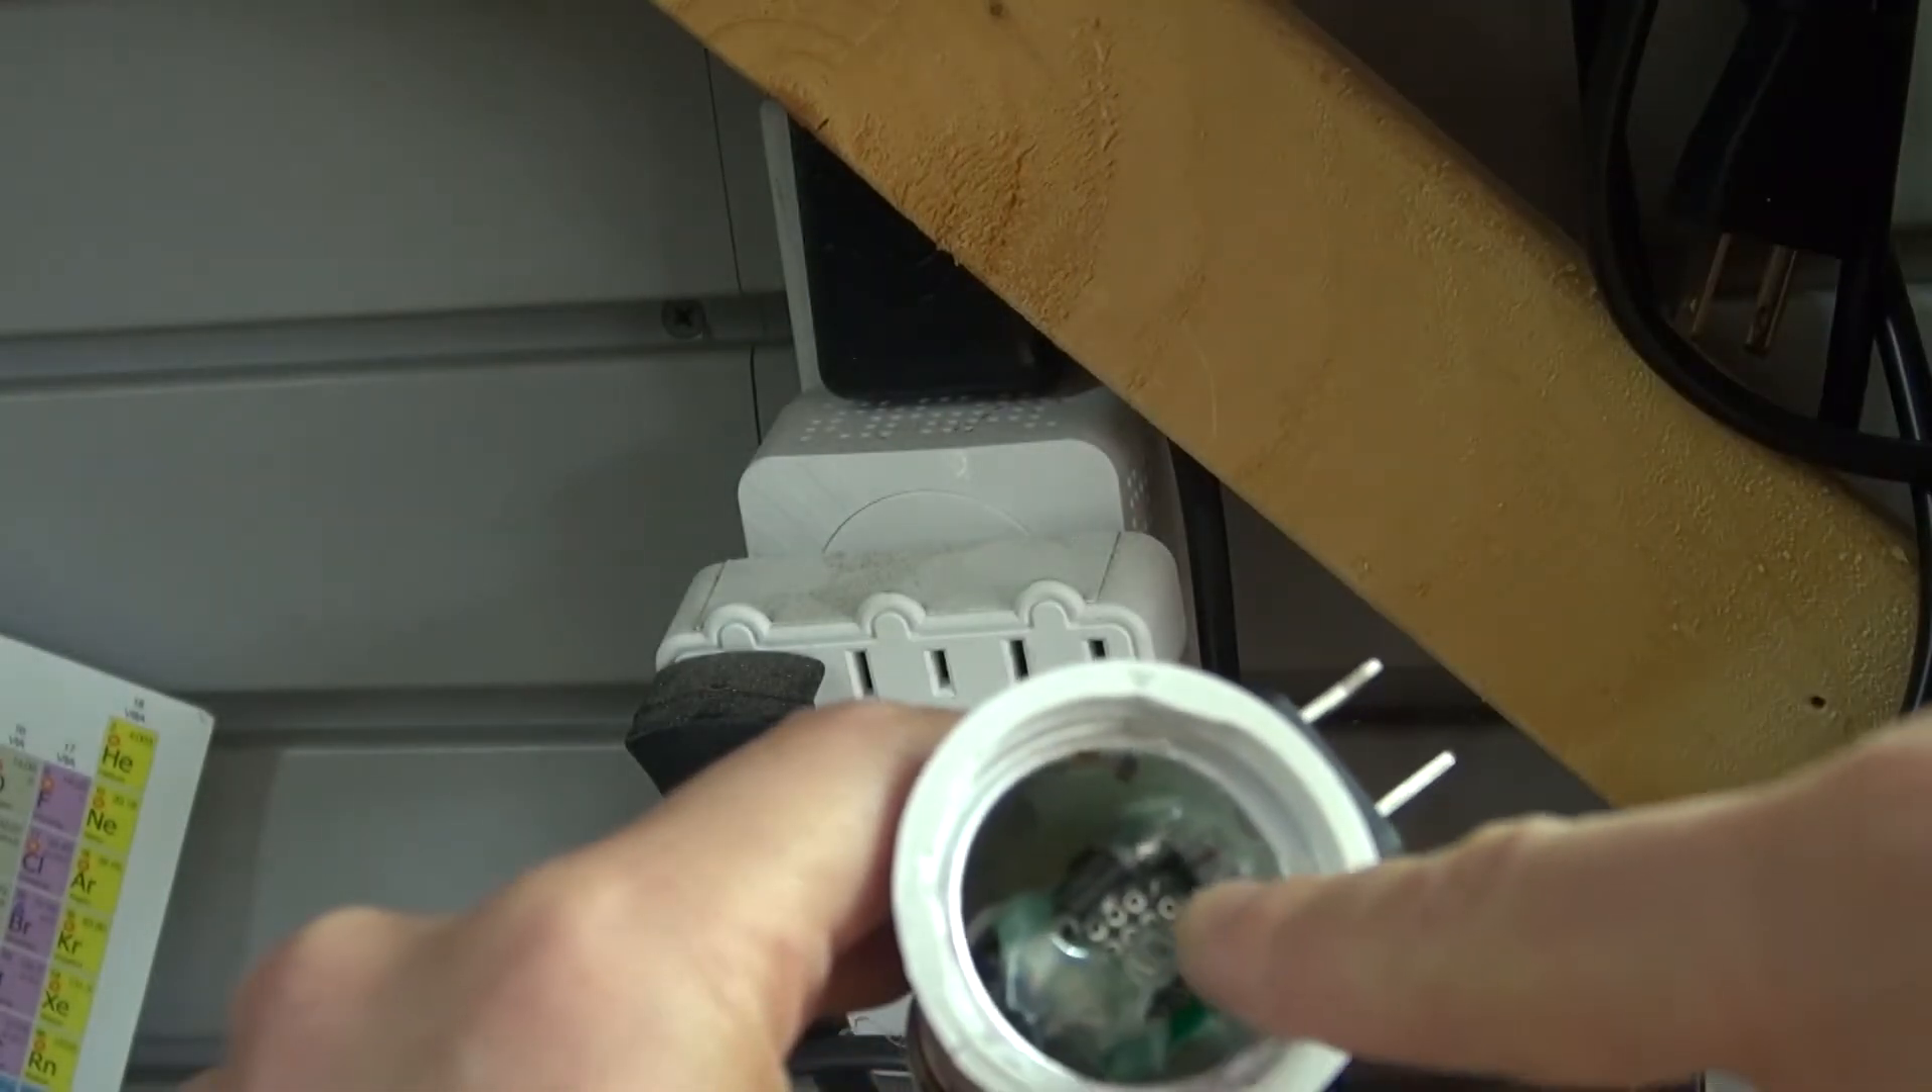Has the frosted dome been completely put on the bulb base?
No.